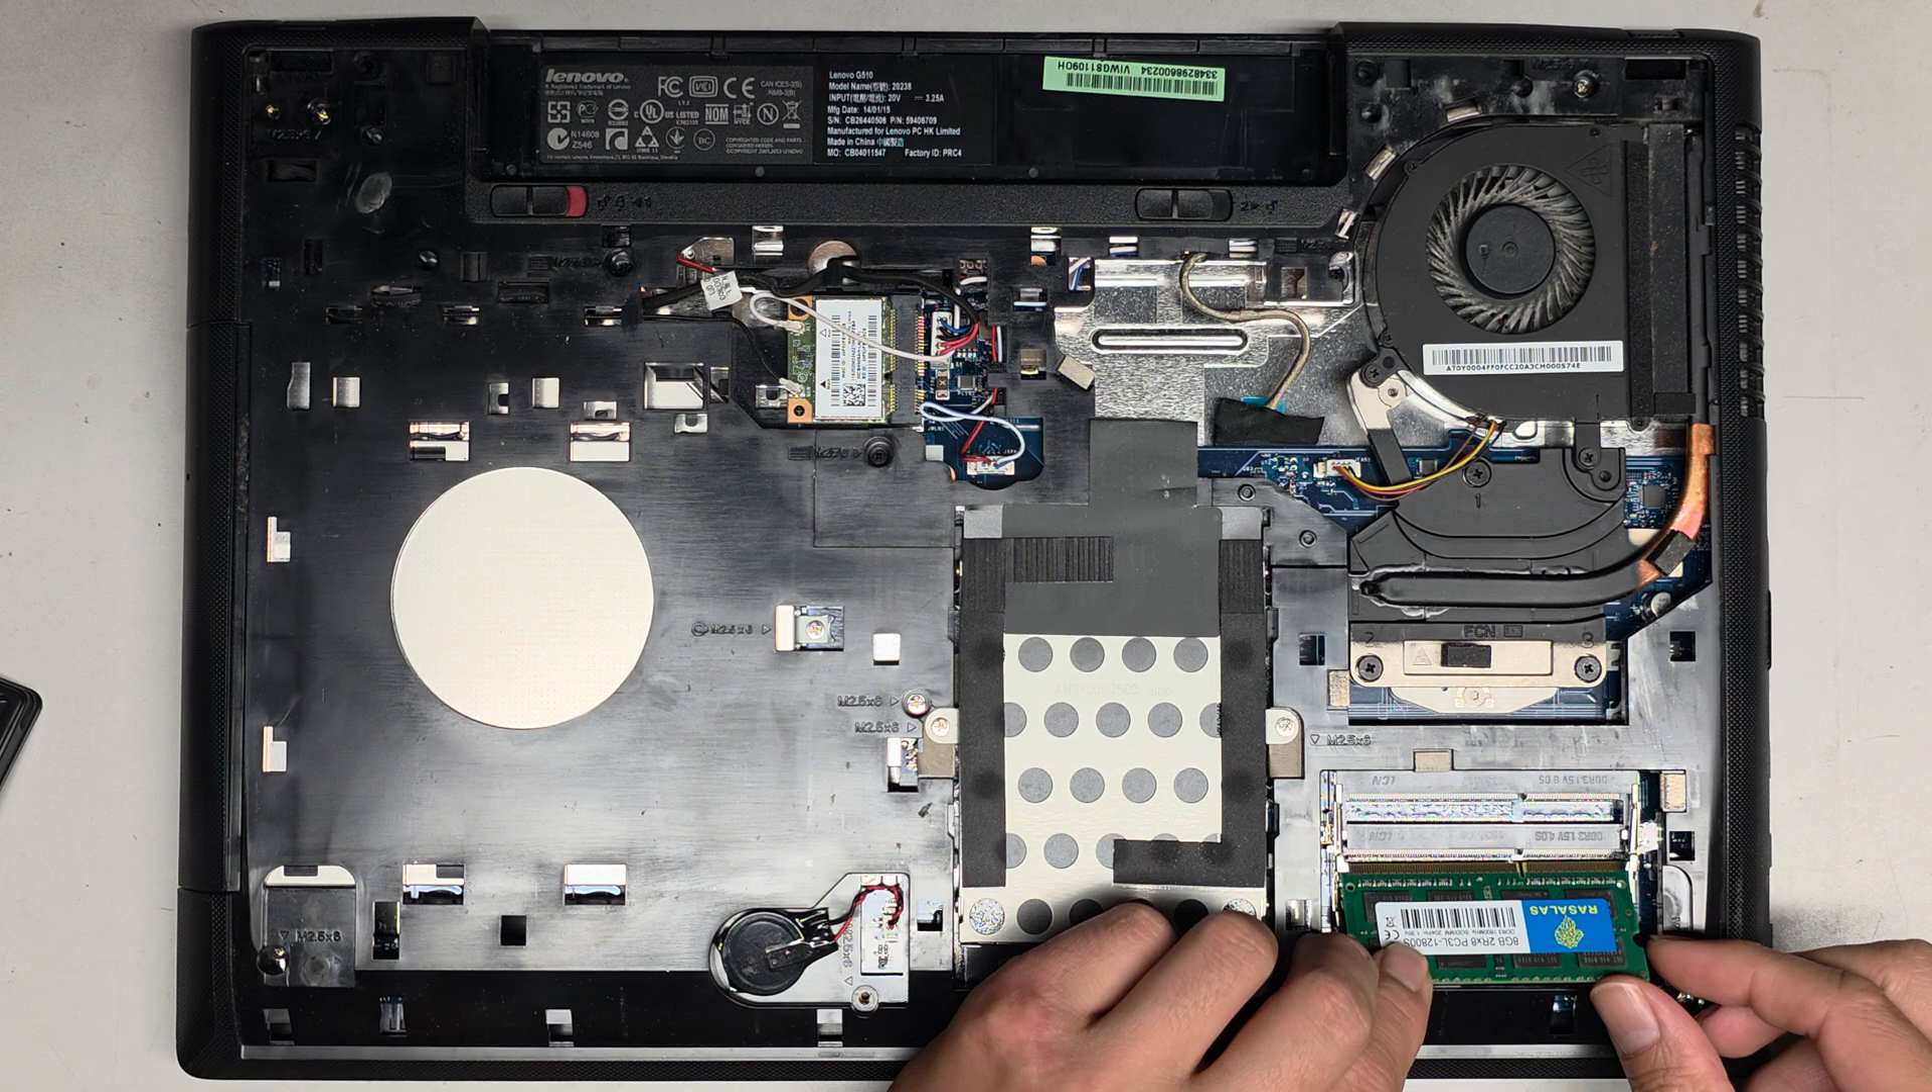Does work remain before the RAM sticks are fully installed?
Yes.